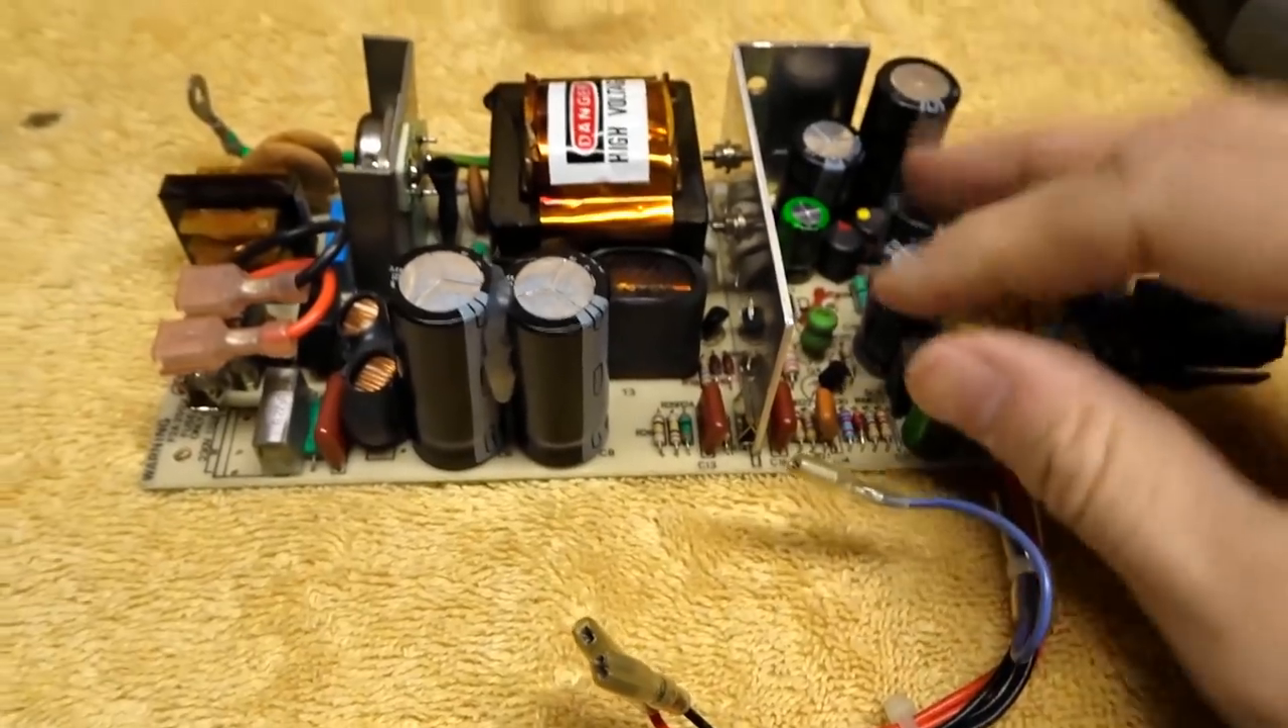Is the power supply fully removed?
Yes.